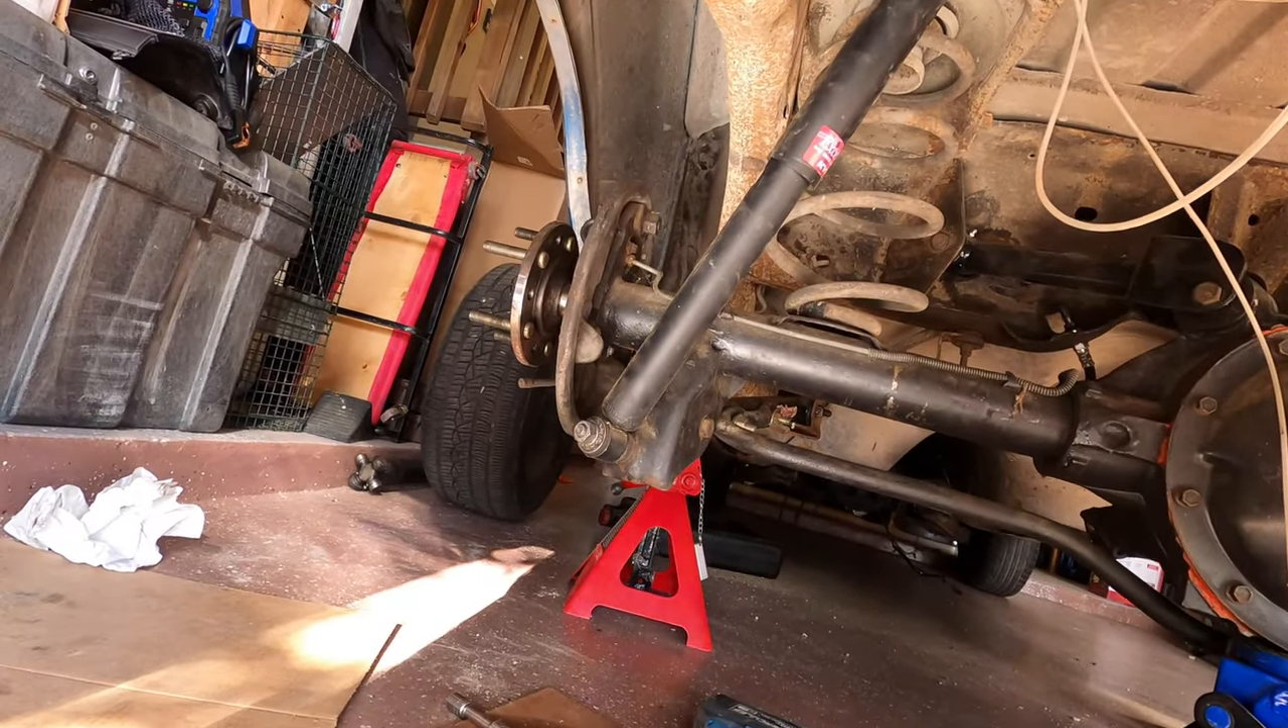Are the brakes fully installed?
No.